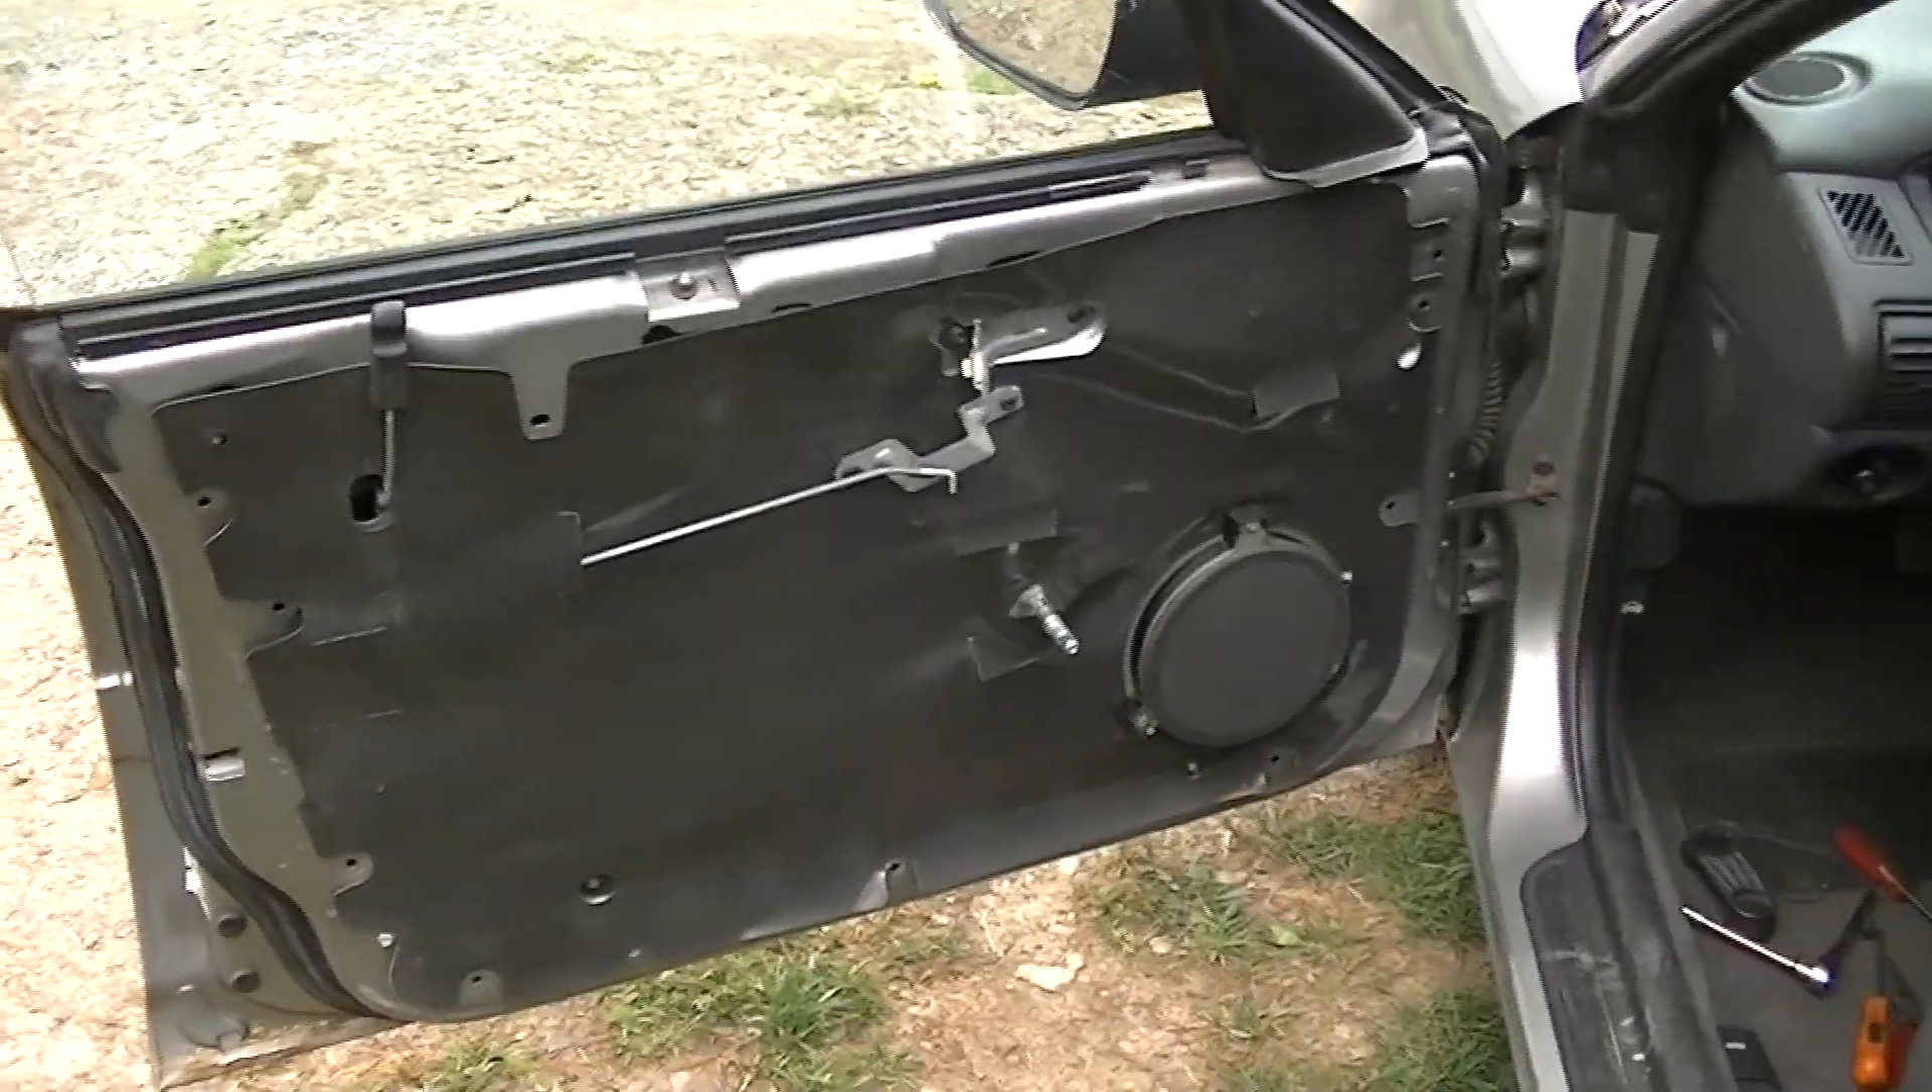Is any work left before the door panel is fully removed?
No.